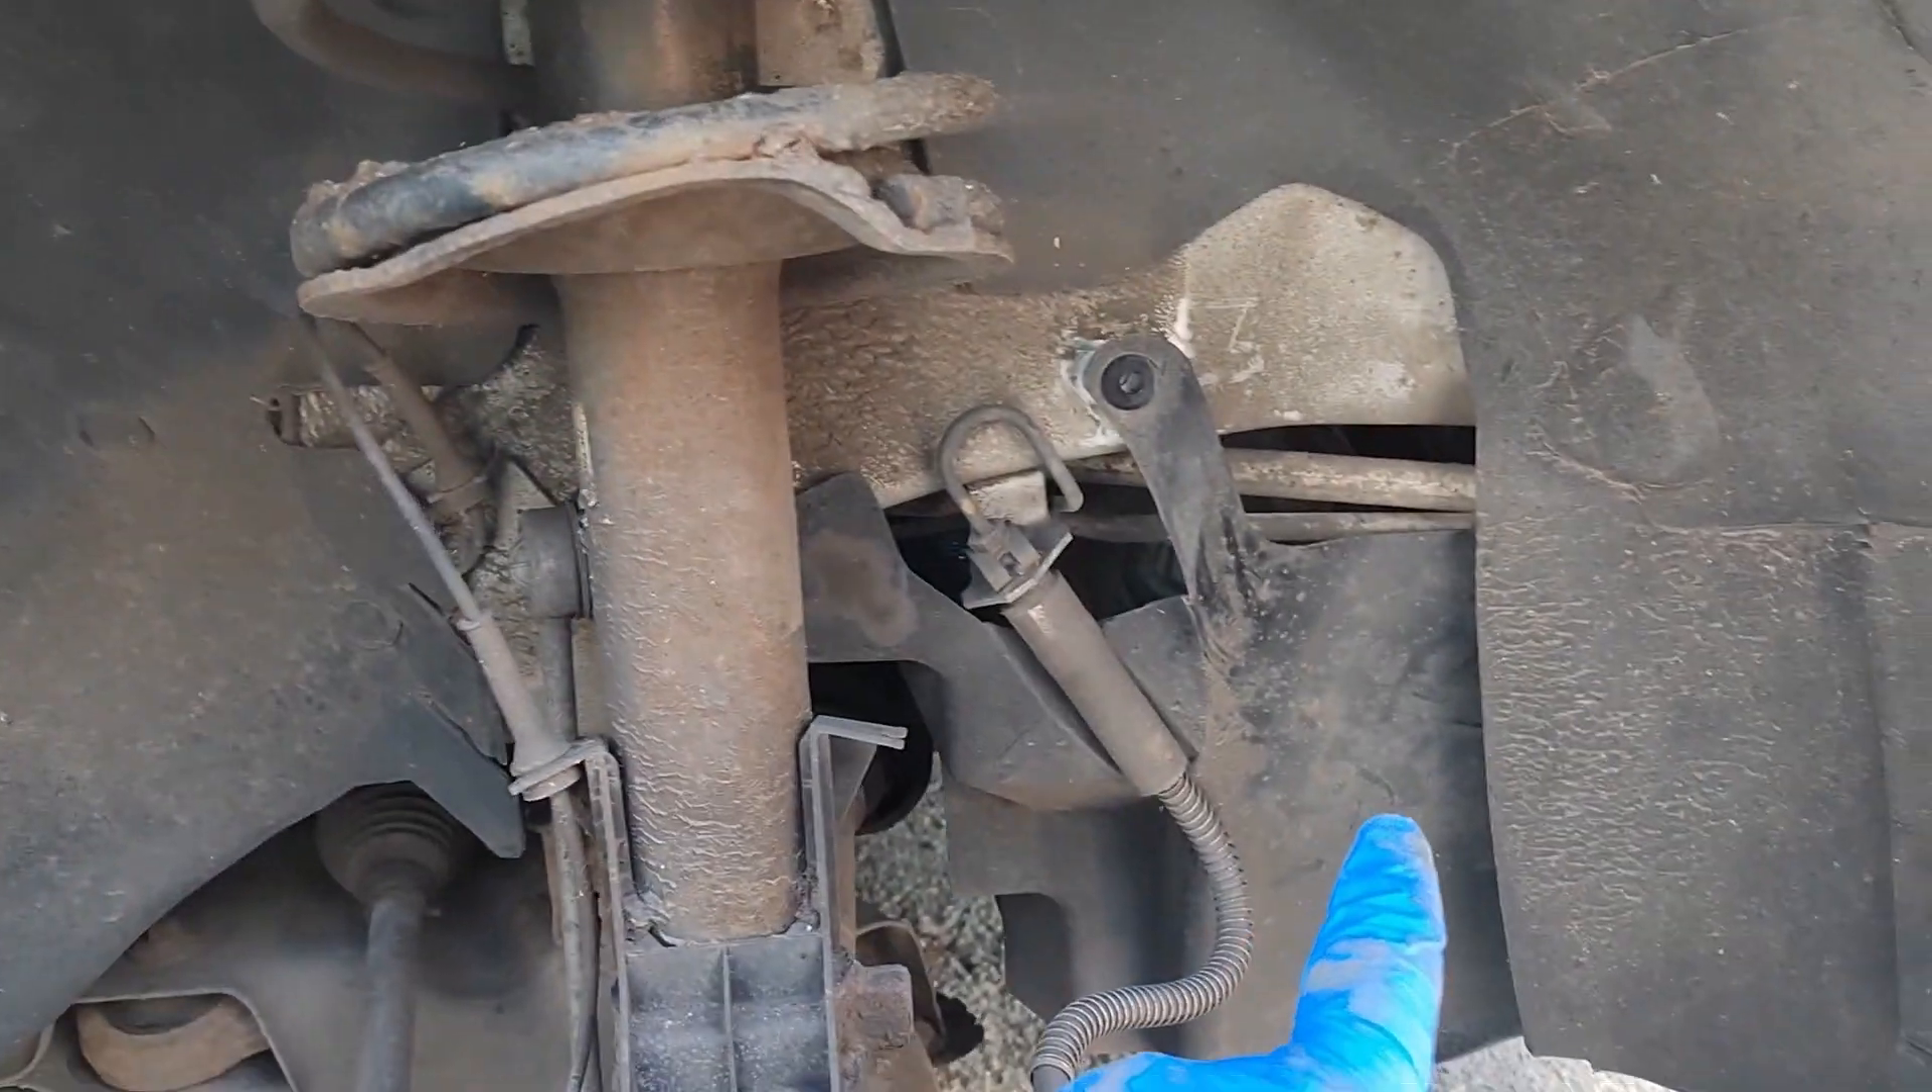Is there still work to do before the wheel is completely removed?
No.